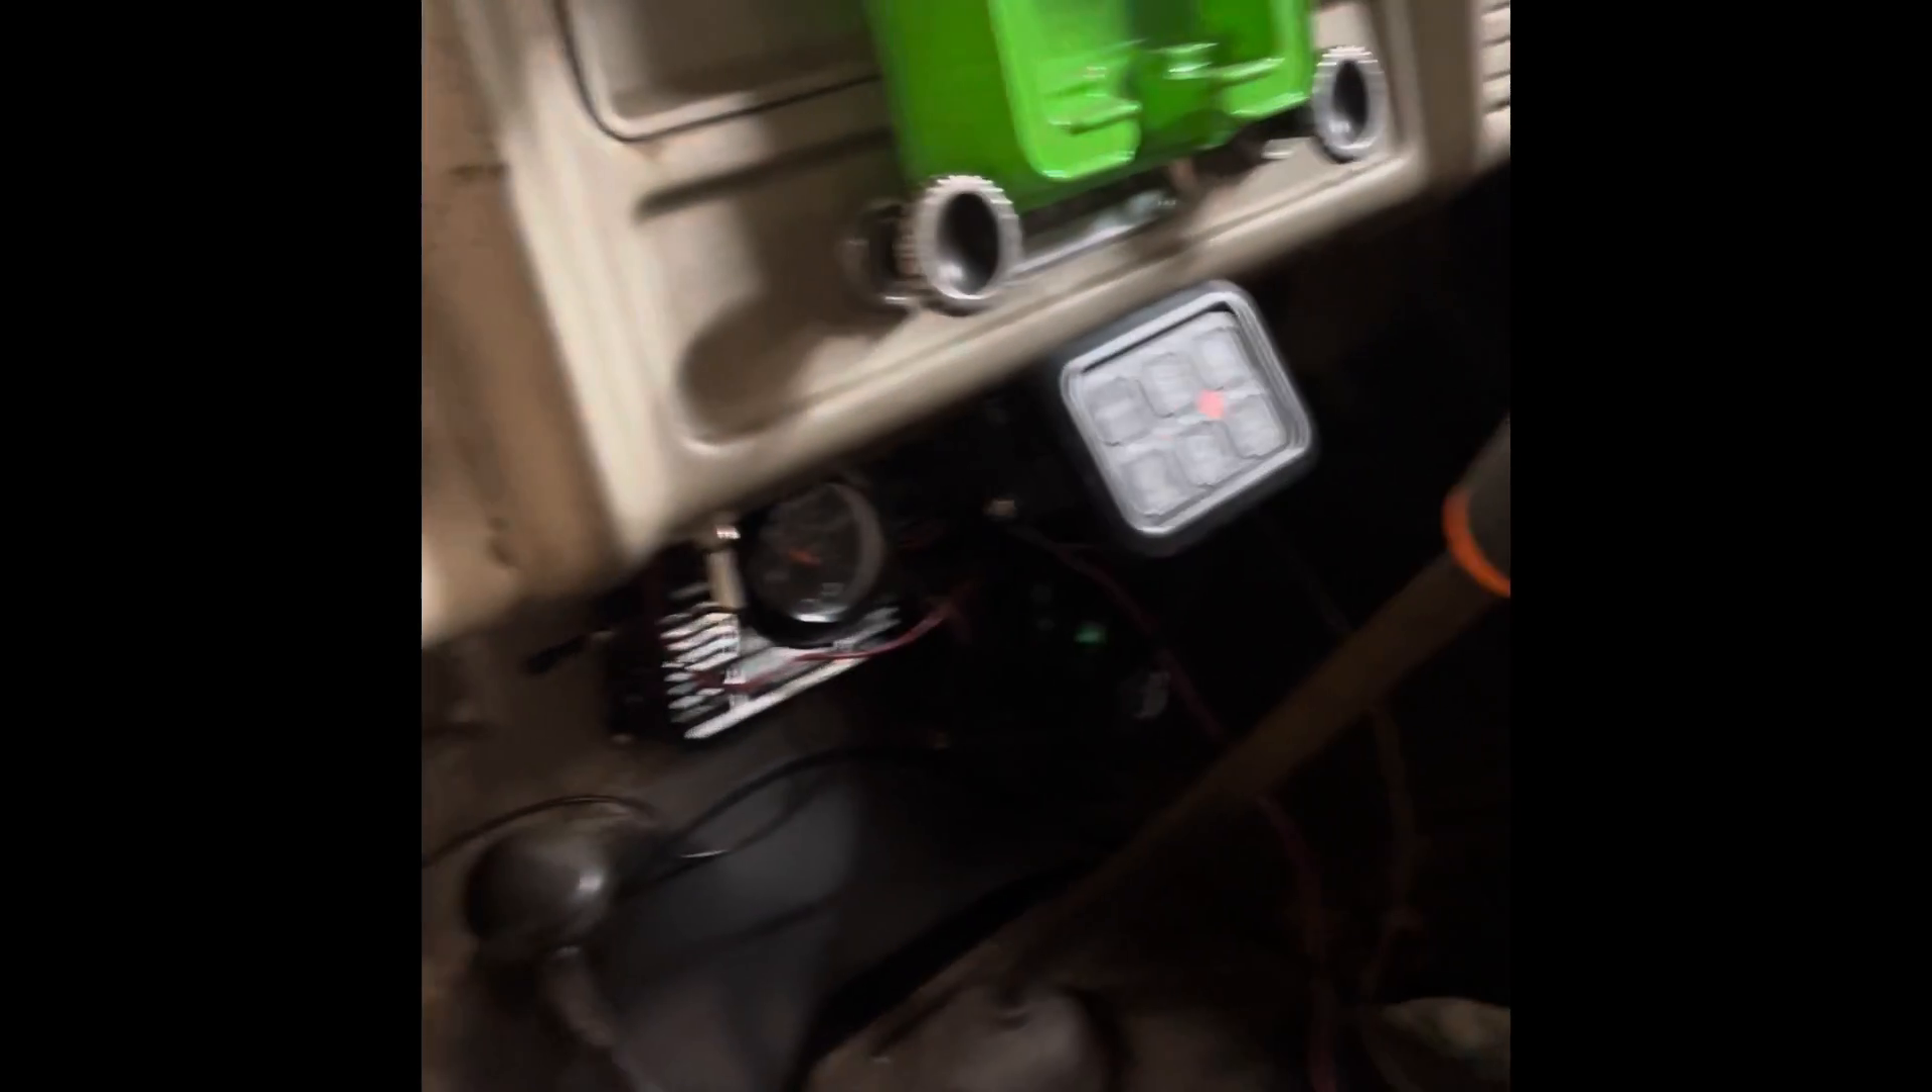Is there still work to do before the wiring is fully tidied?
Yes.